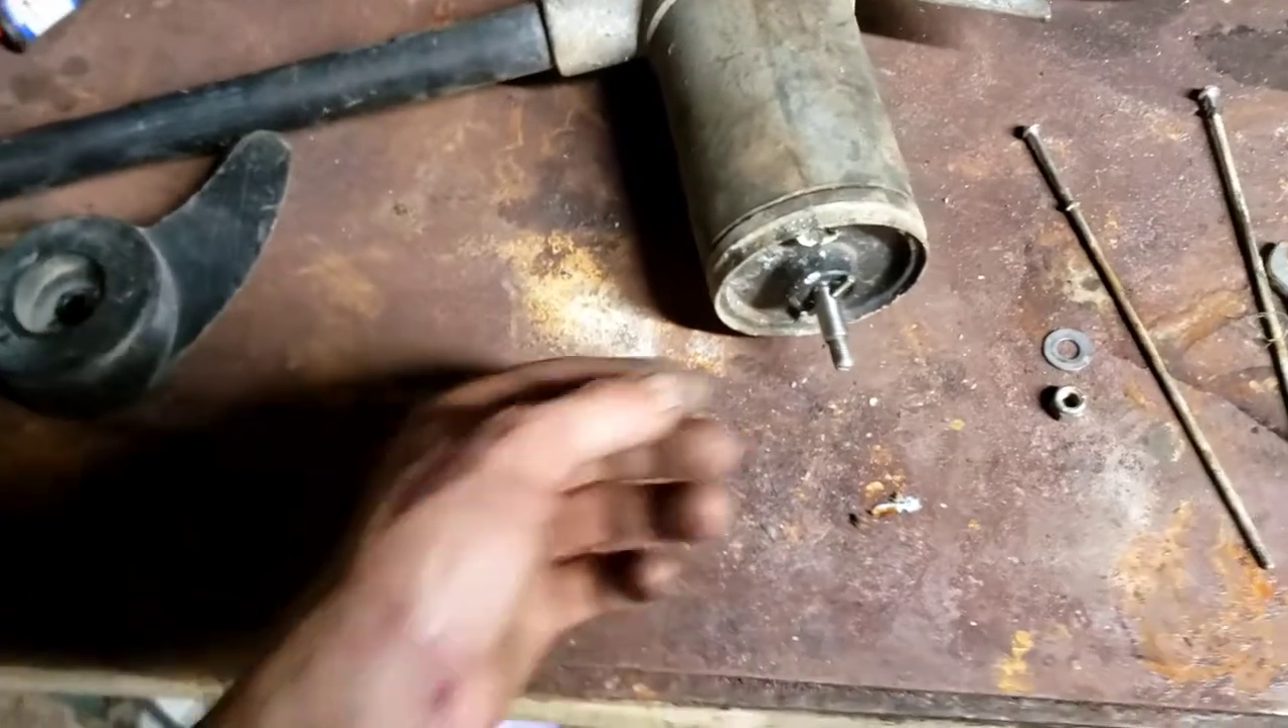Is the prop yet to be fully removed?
No.